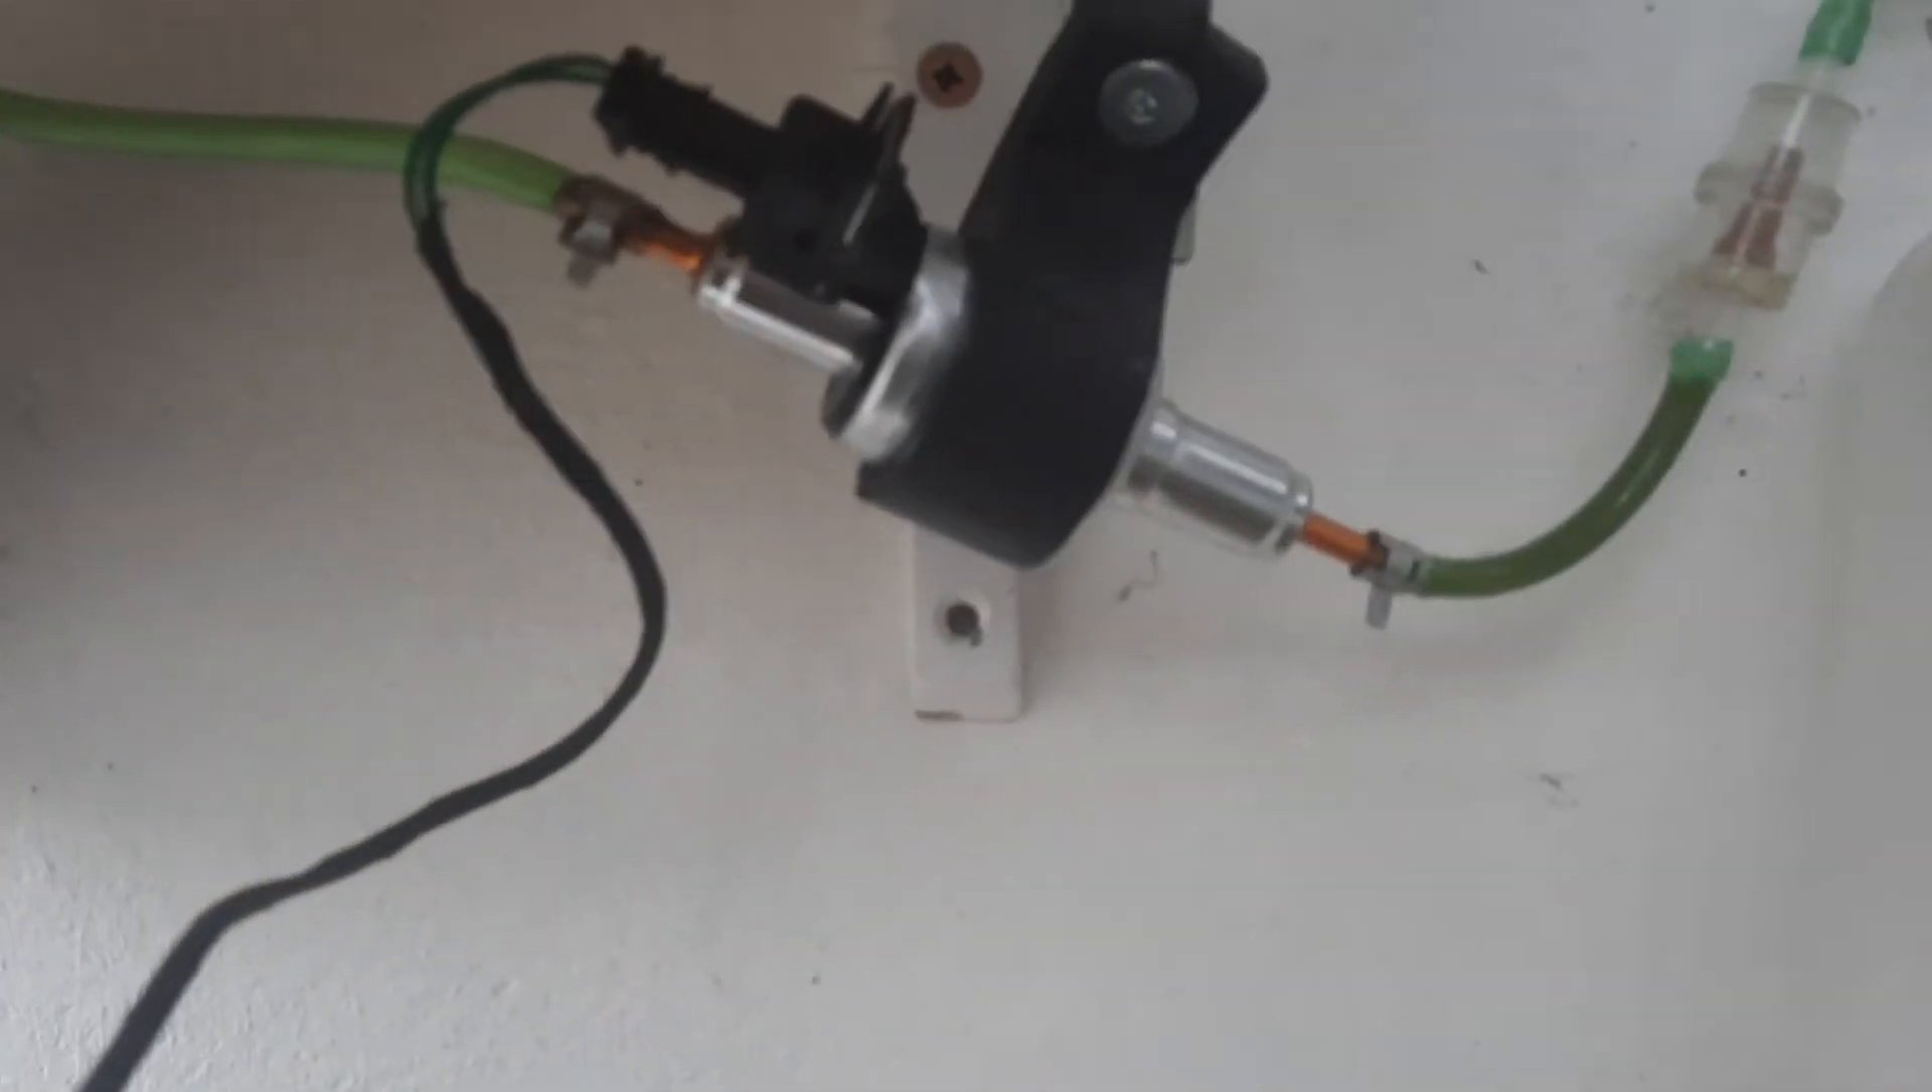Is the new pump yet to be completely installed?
No.